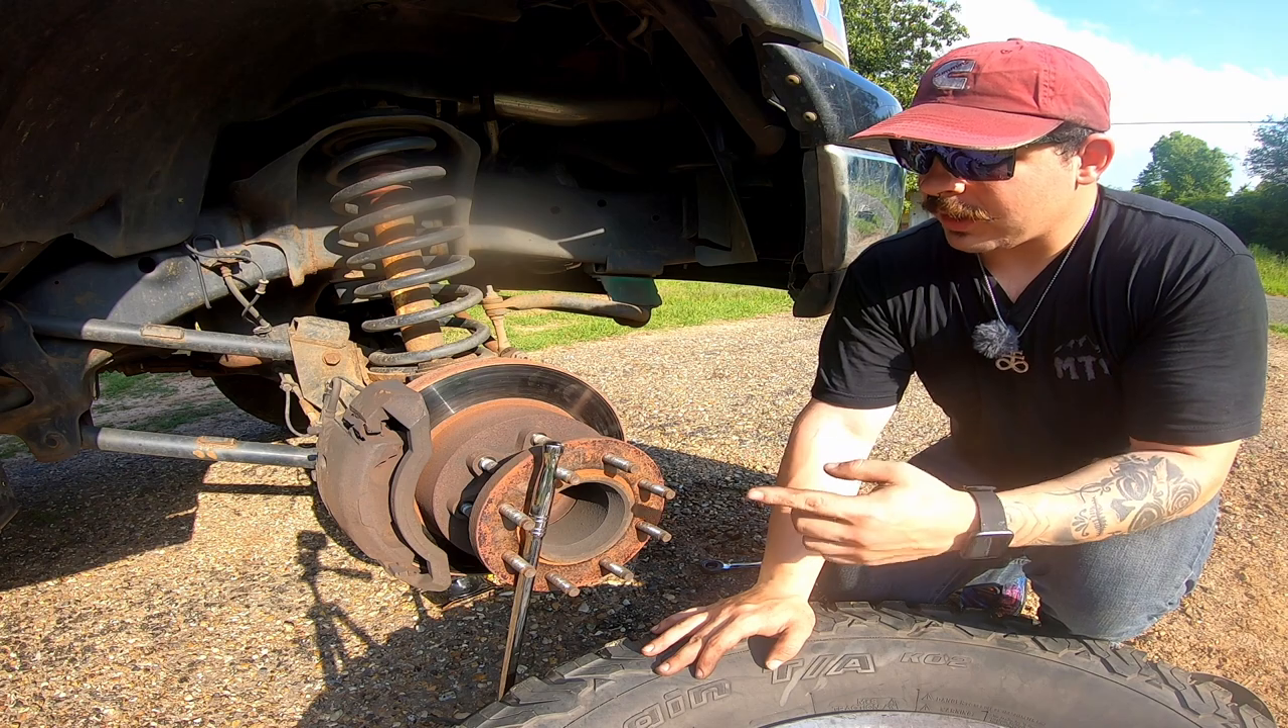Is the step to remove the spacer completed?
No.